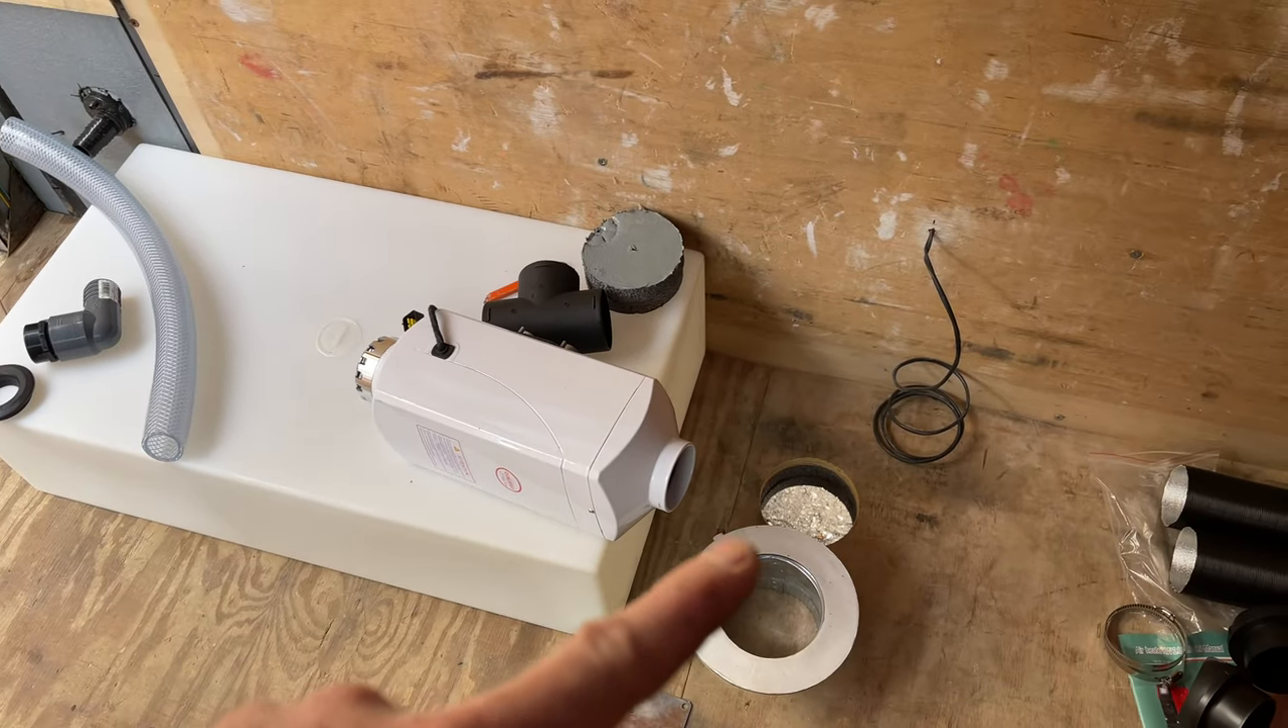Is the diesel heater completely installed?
No.